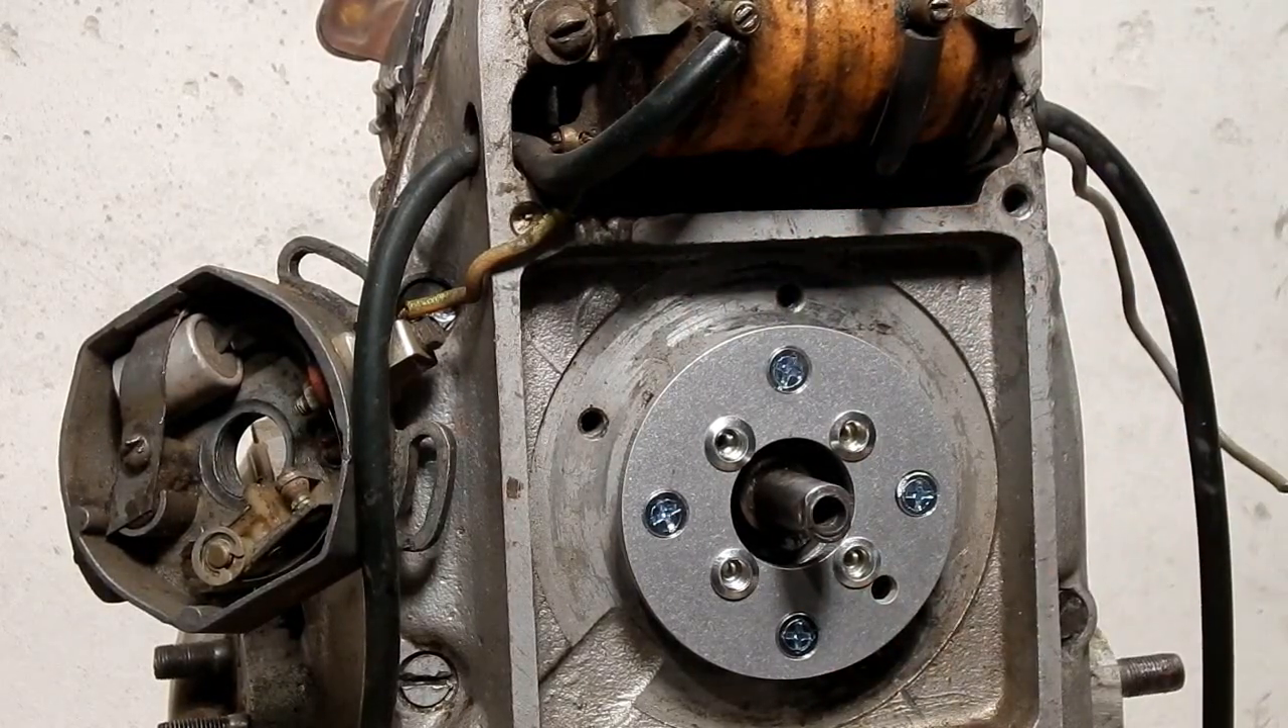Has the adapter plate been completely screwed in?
Yes.